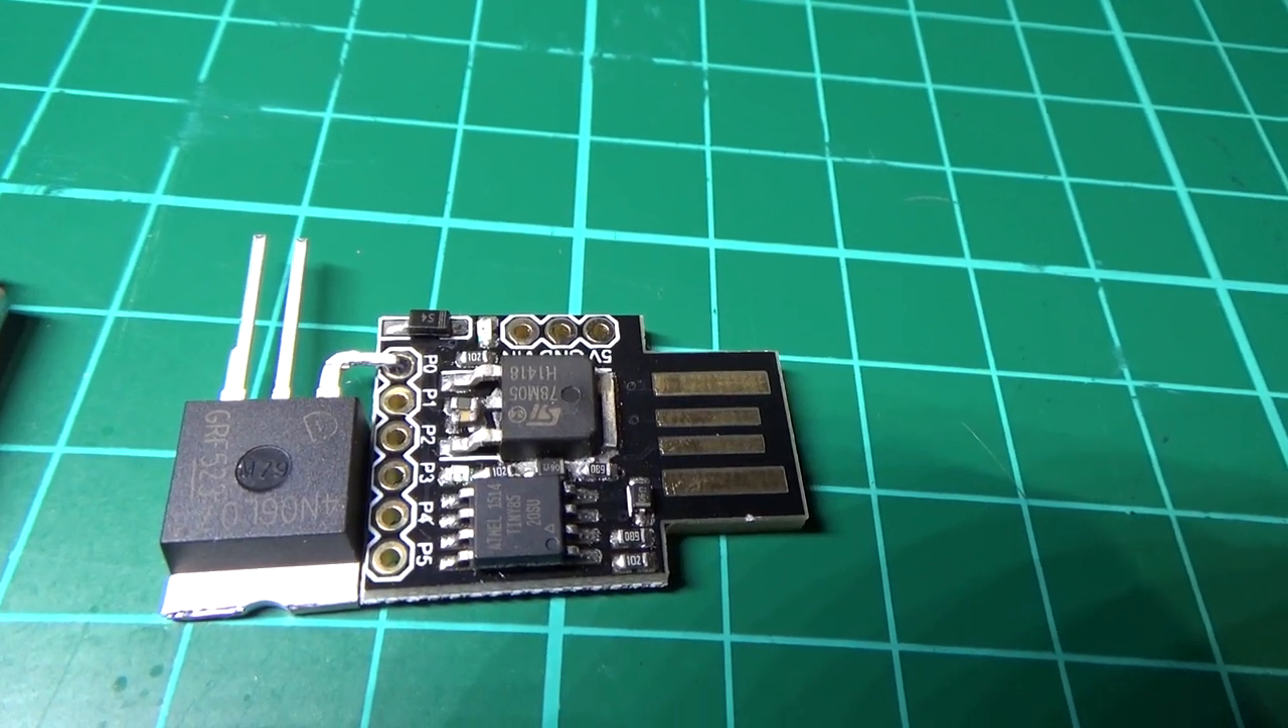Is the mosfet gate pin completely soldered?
Yes.